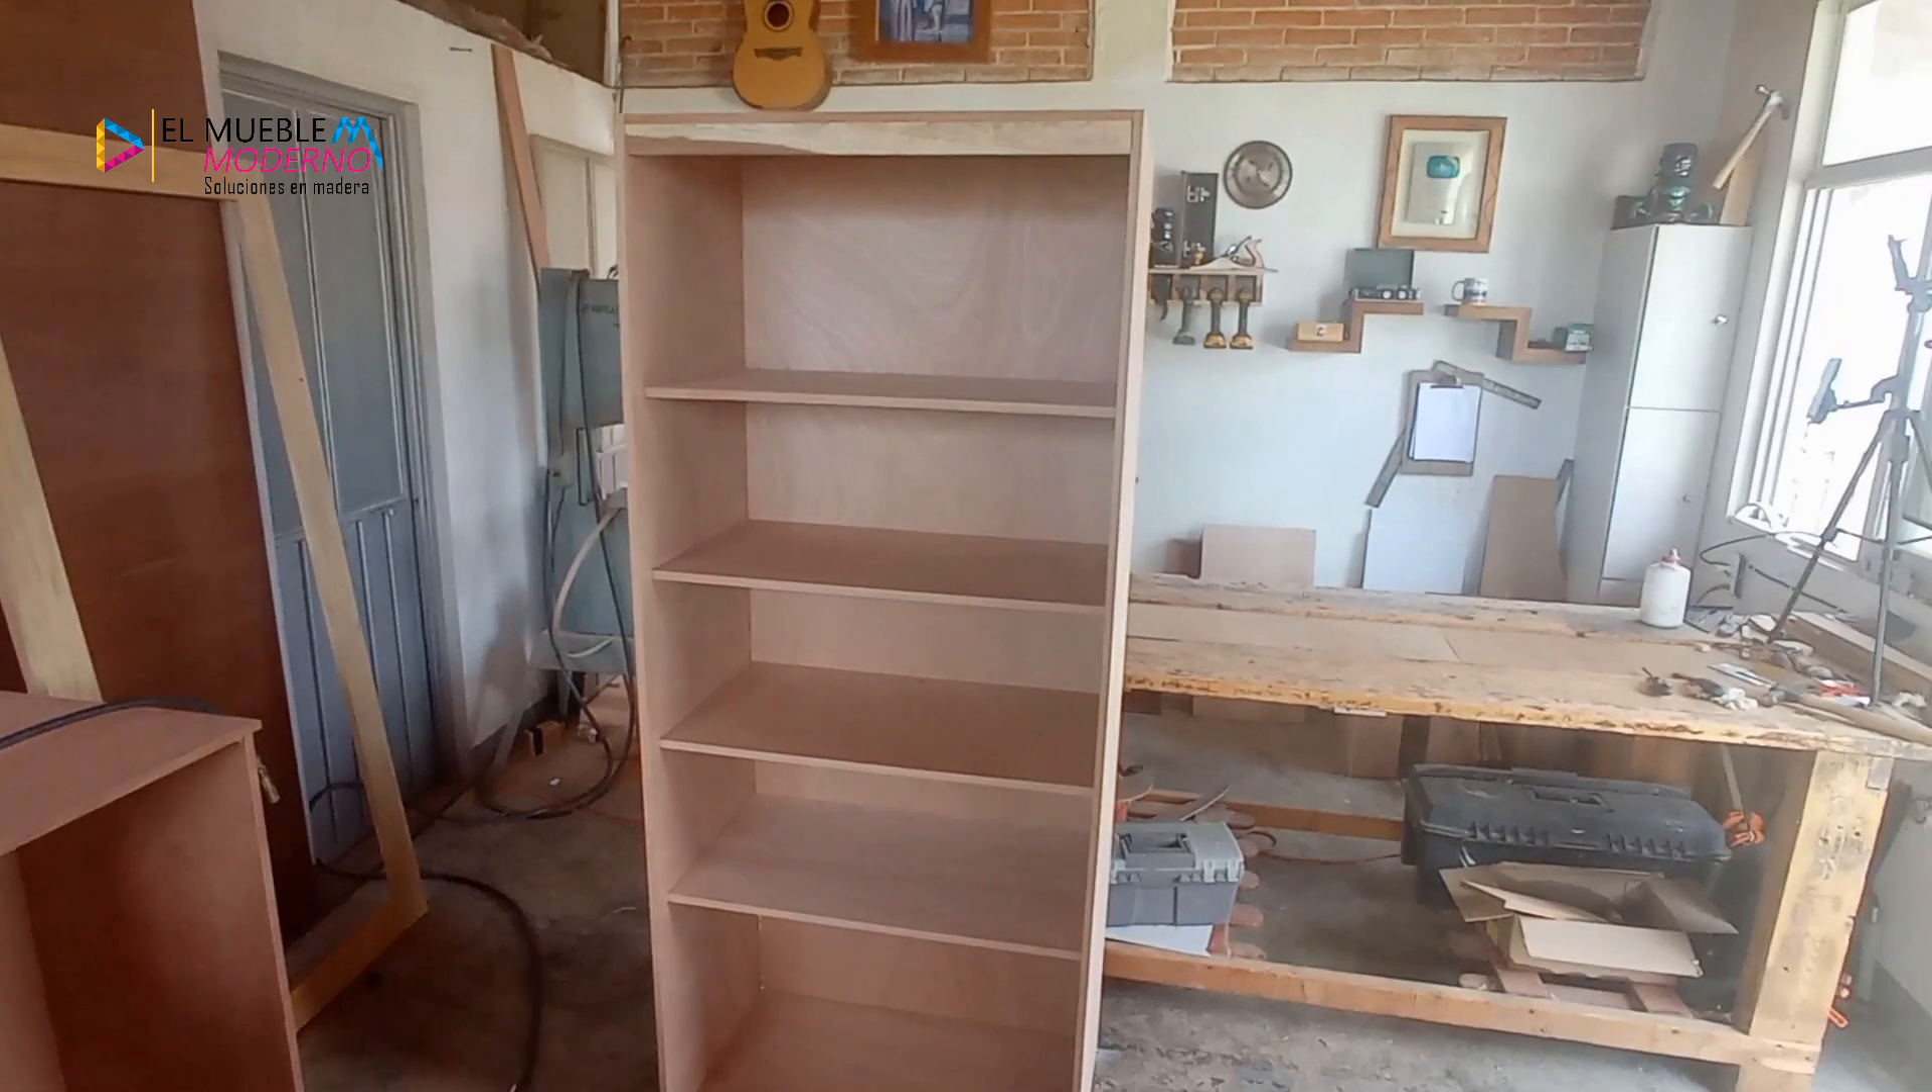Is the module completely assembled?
Yes.